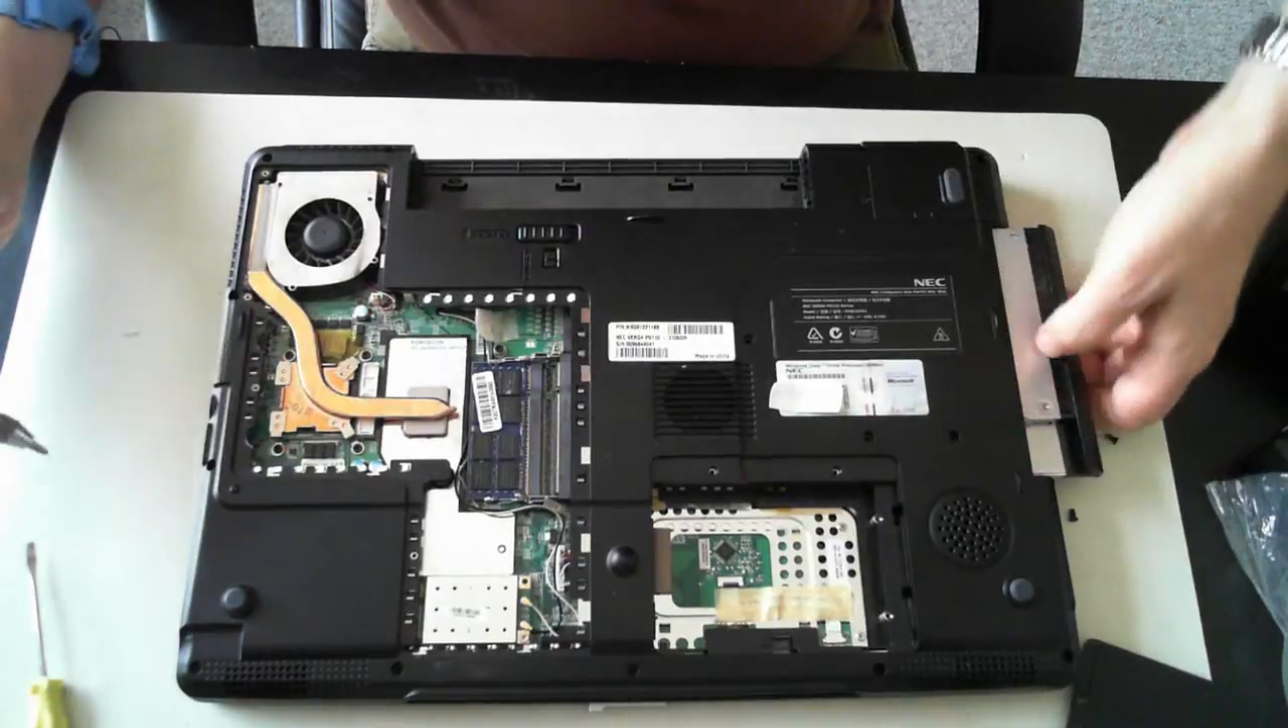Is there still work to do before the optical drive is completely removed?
Yes.